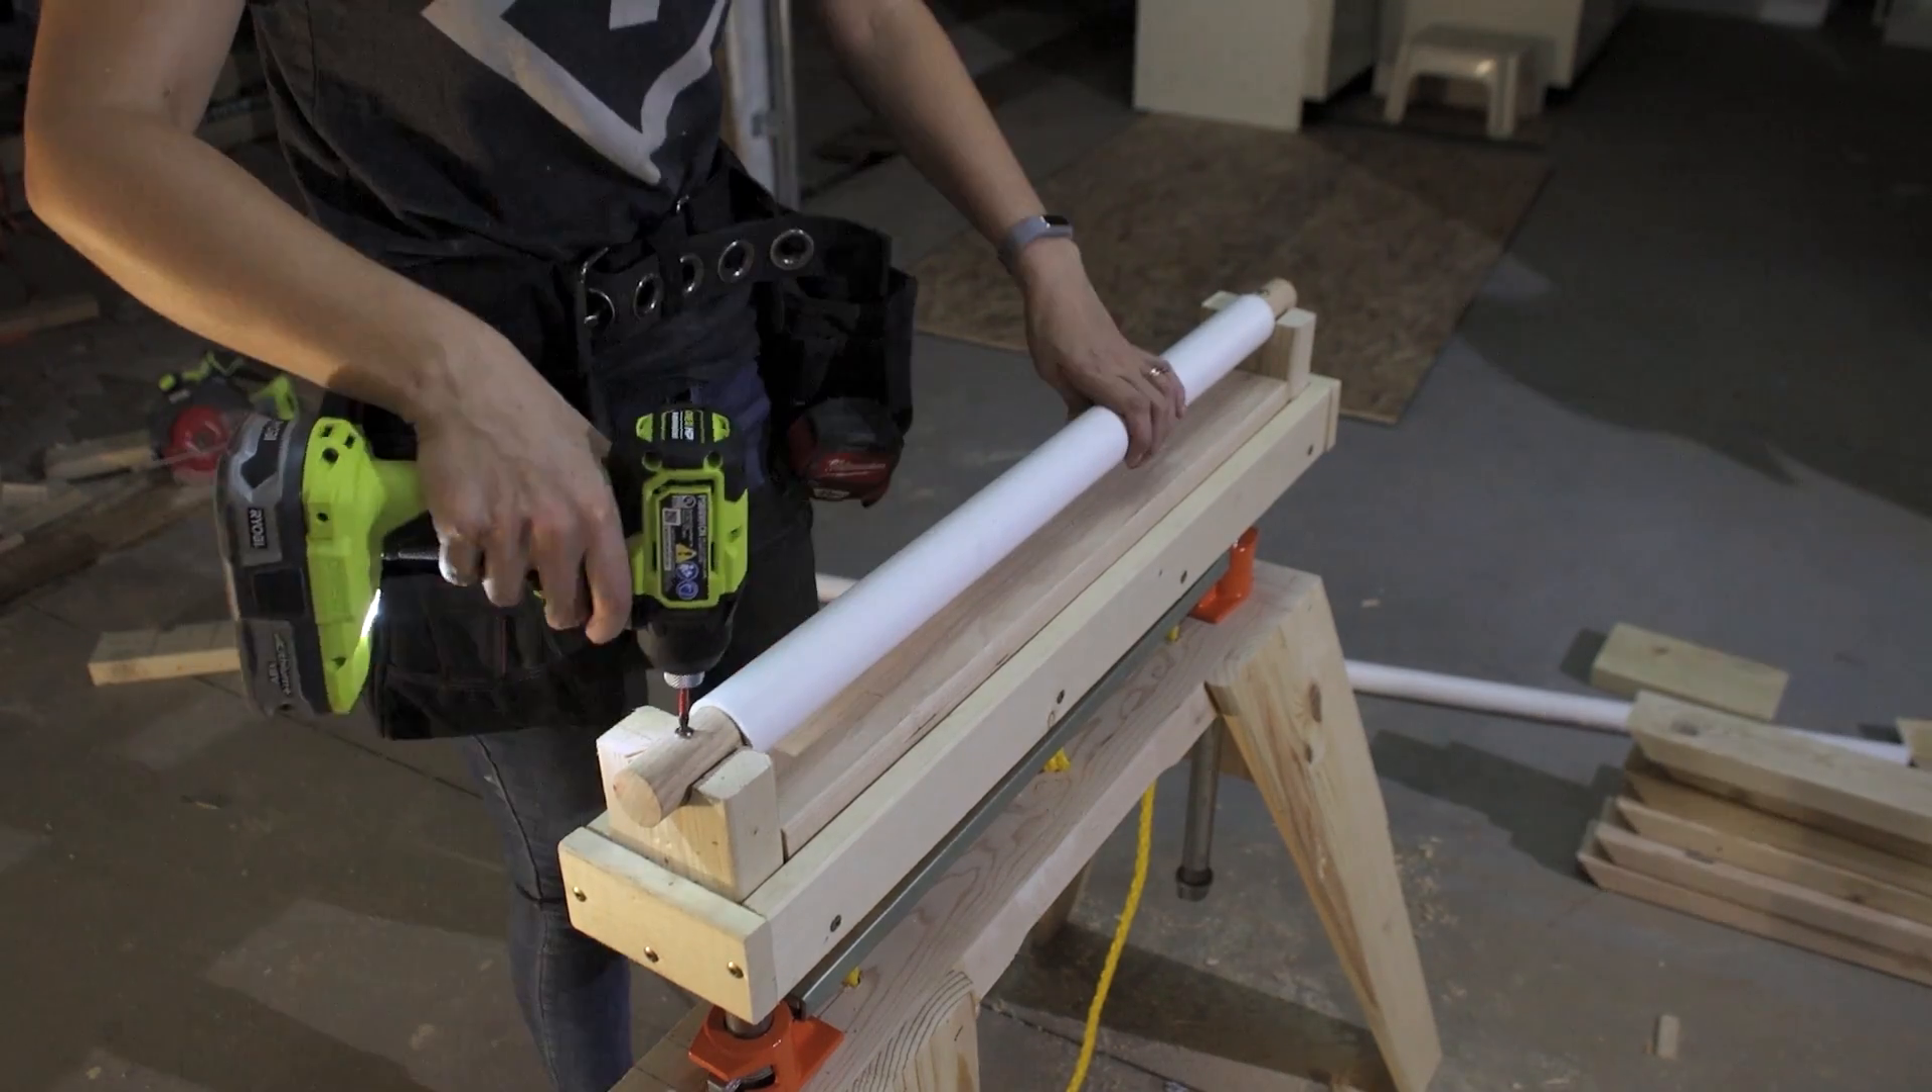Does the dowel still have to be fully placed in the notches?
No.